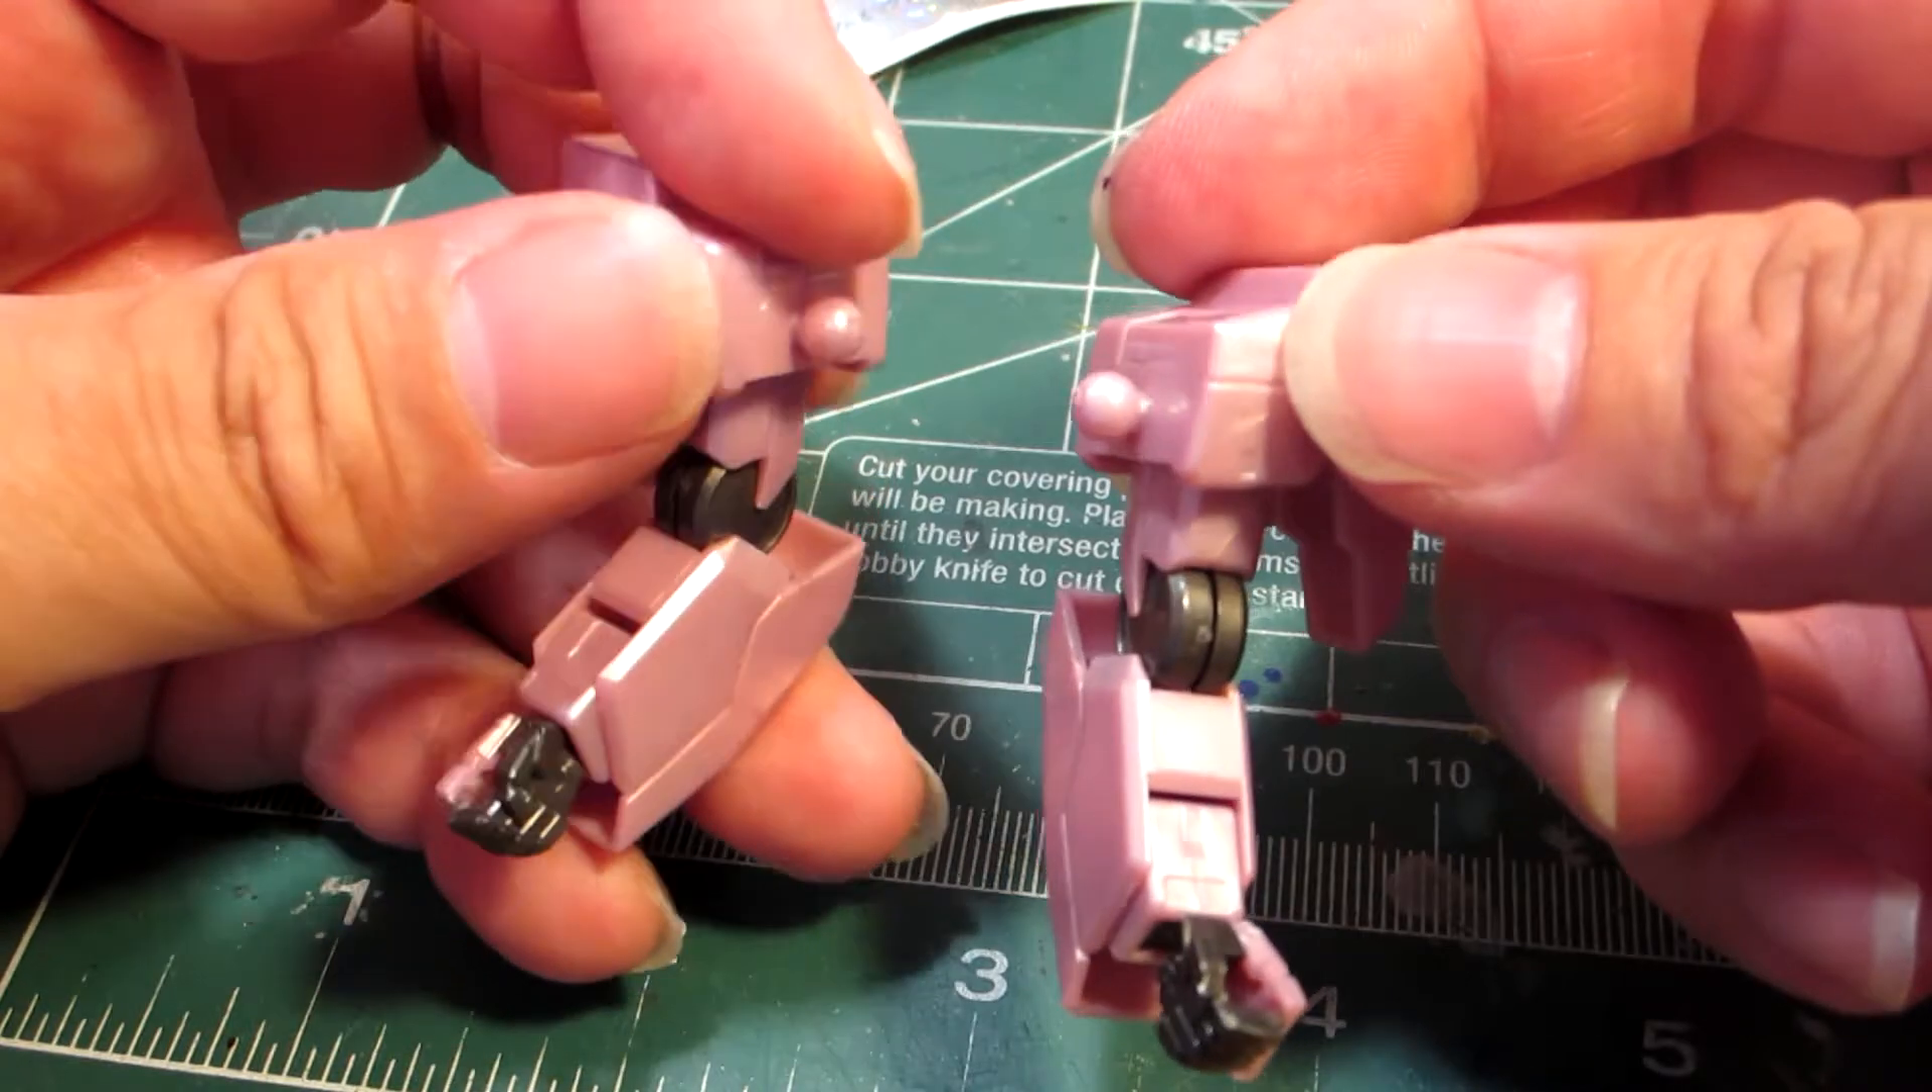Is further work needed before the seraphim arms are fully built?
No.